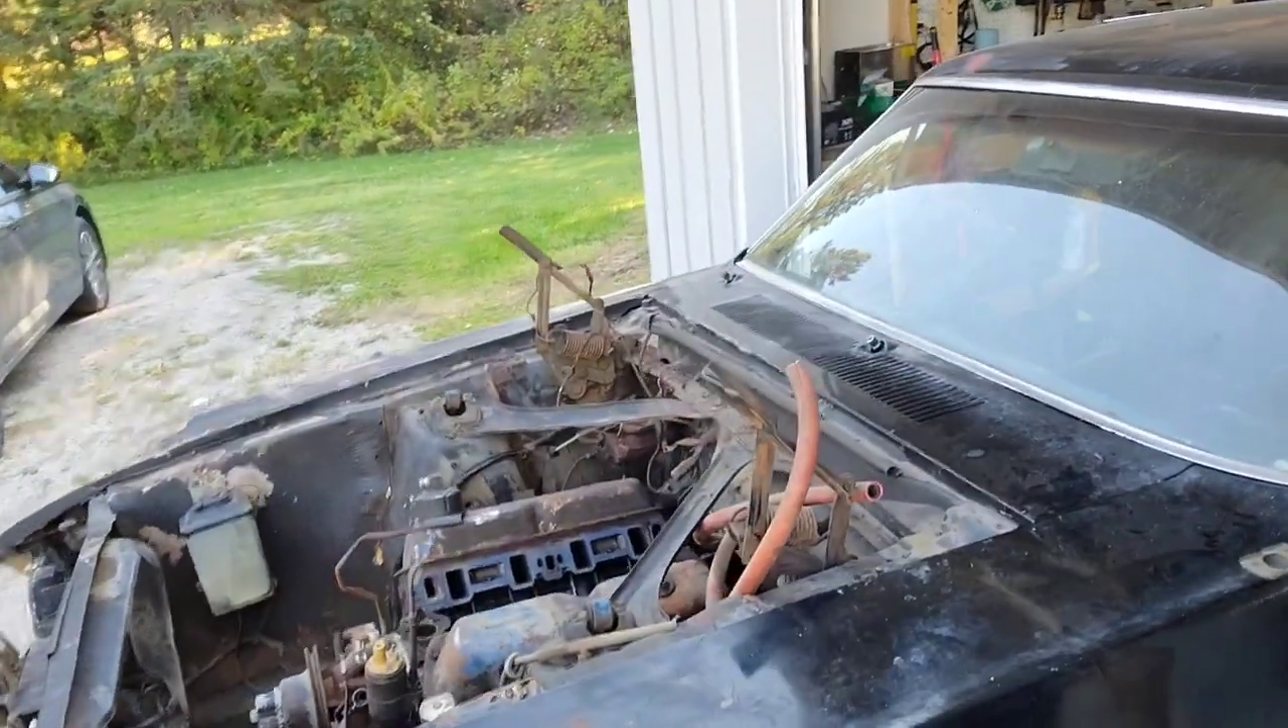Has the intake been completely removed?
Yes.